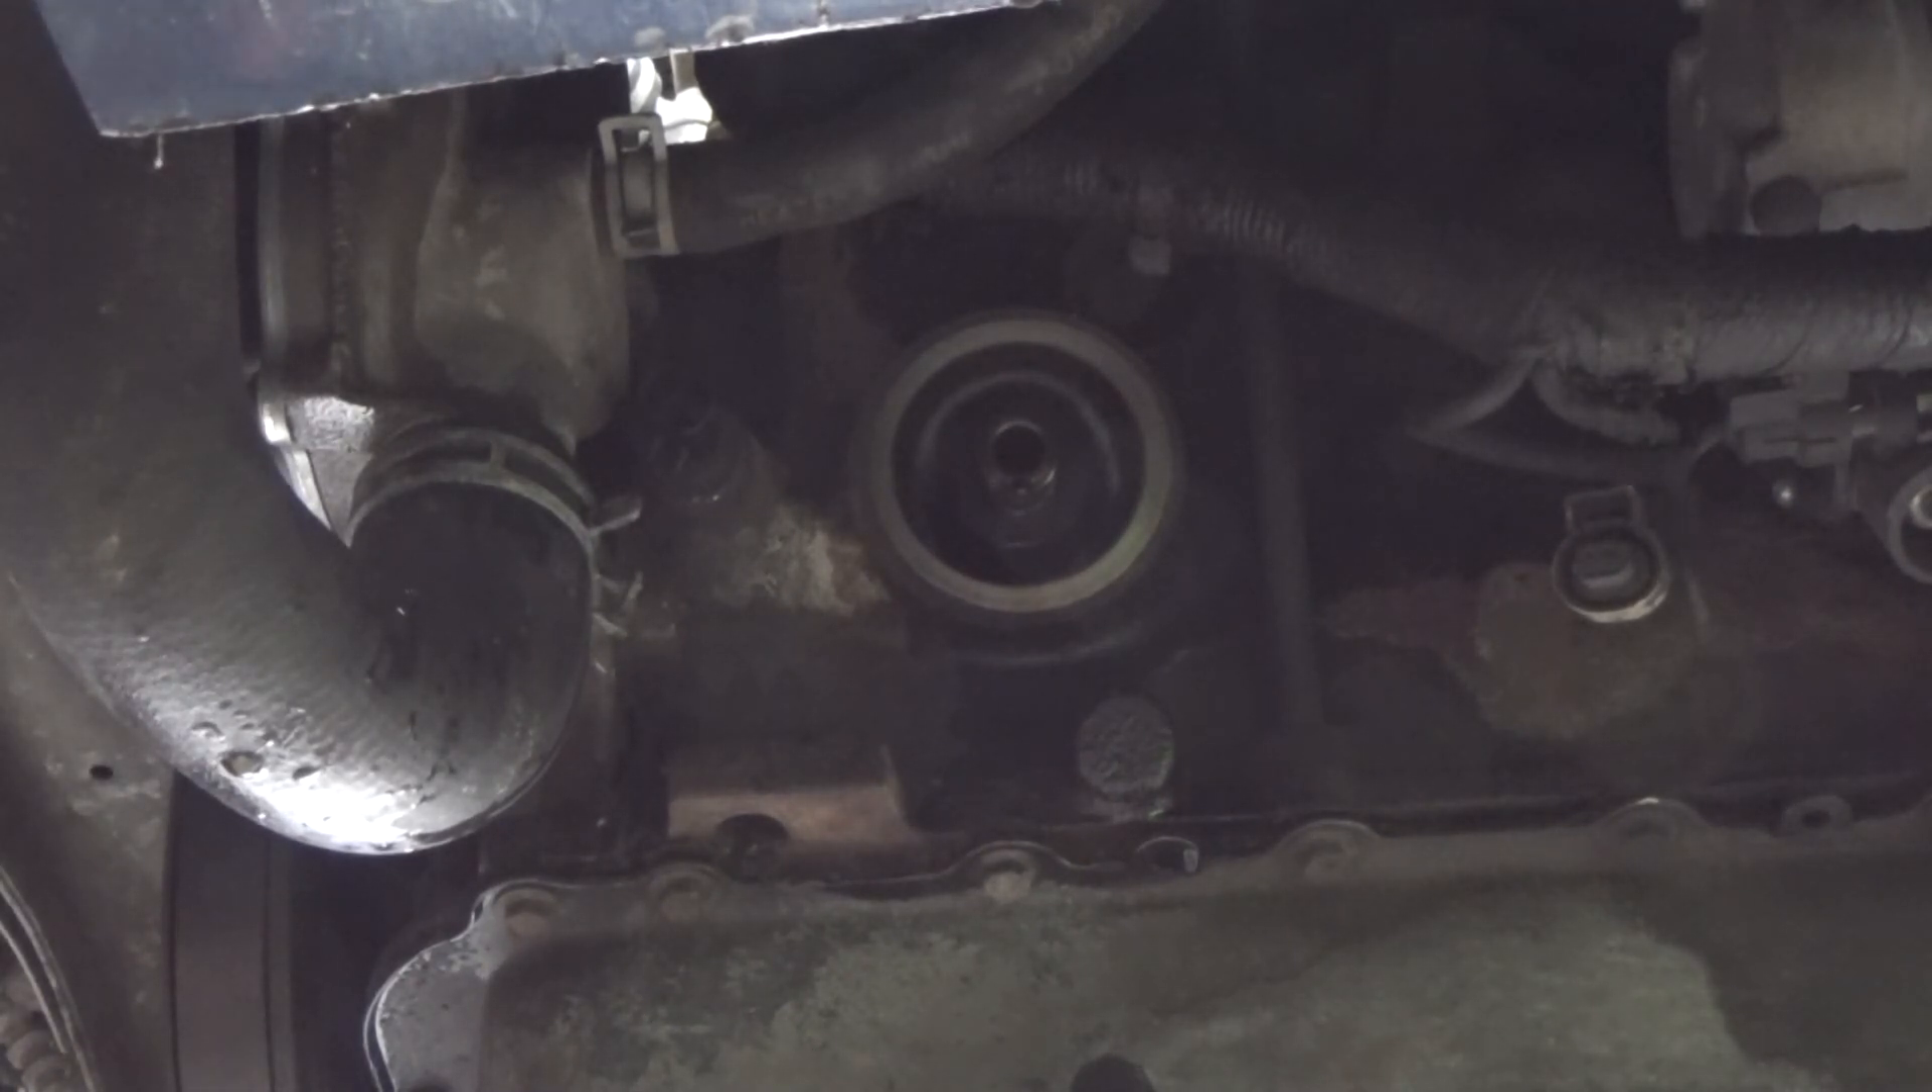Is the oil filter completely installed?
No.